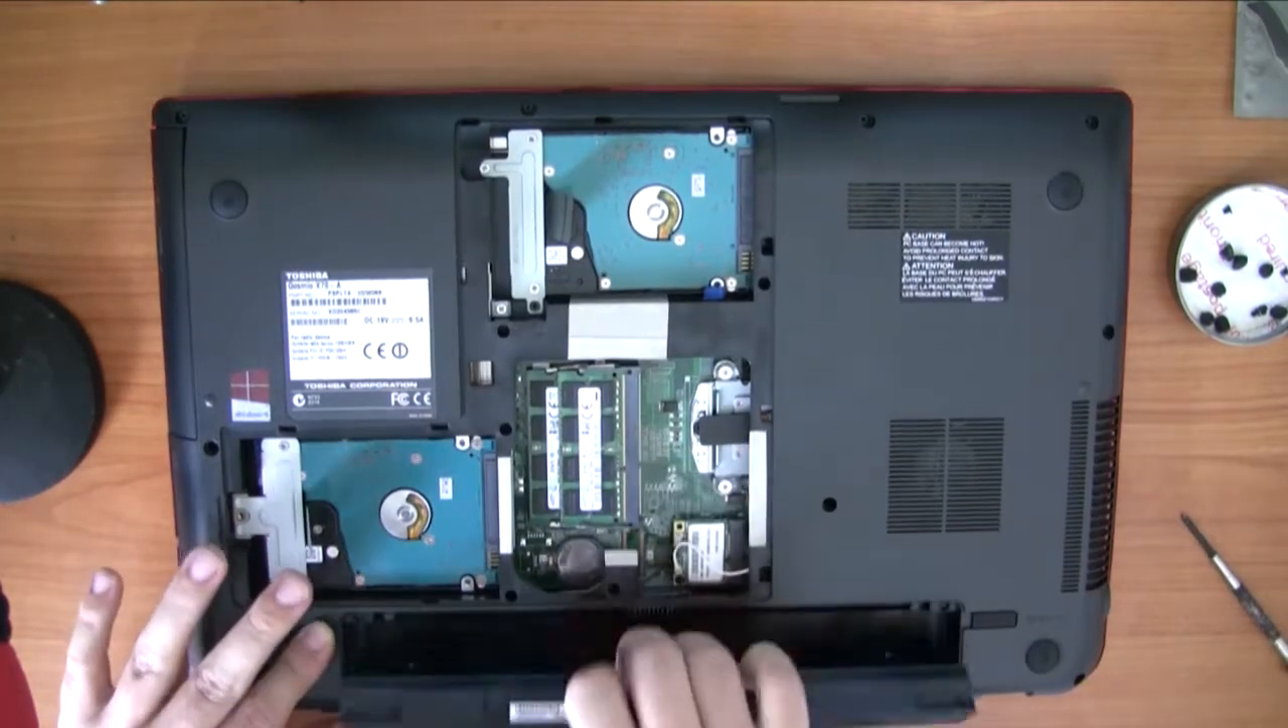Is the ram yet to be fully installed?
No.